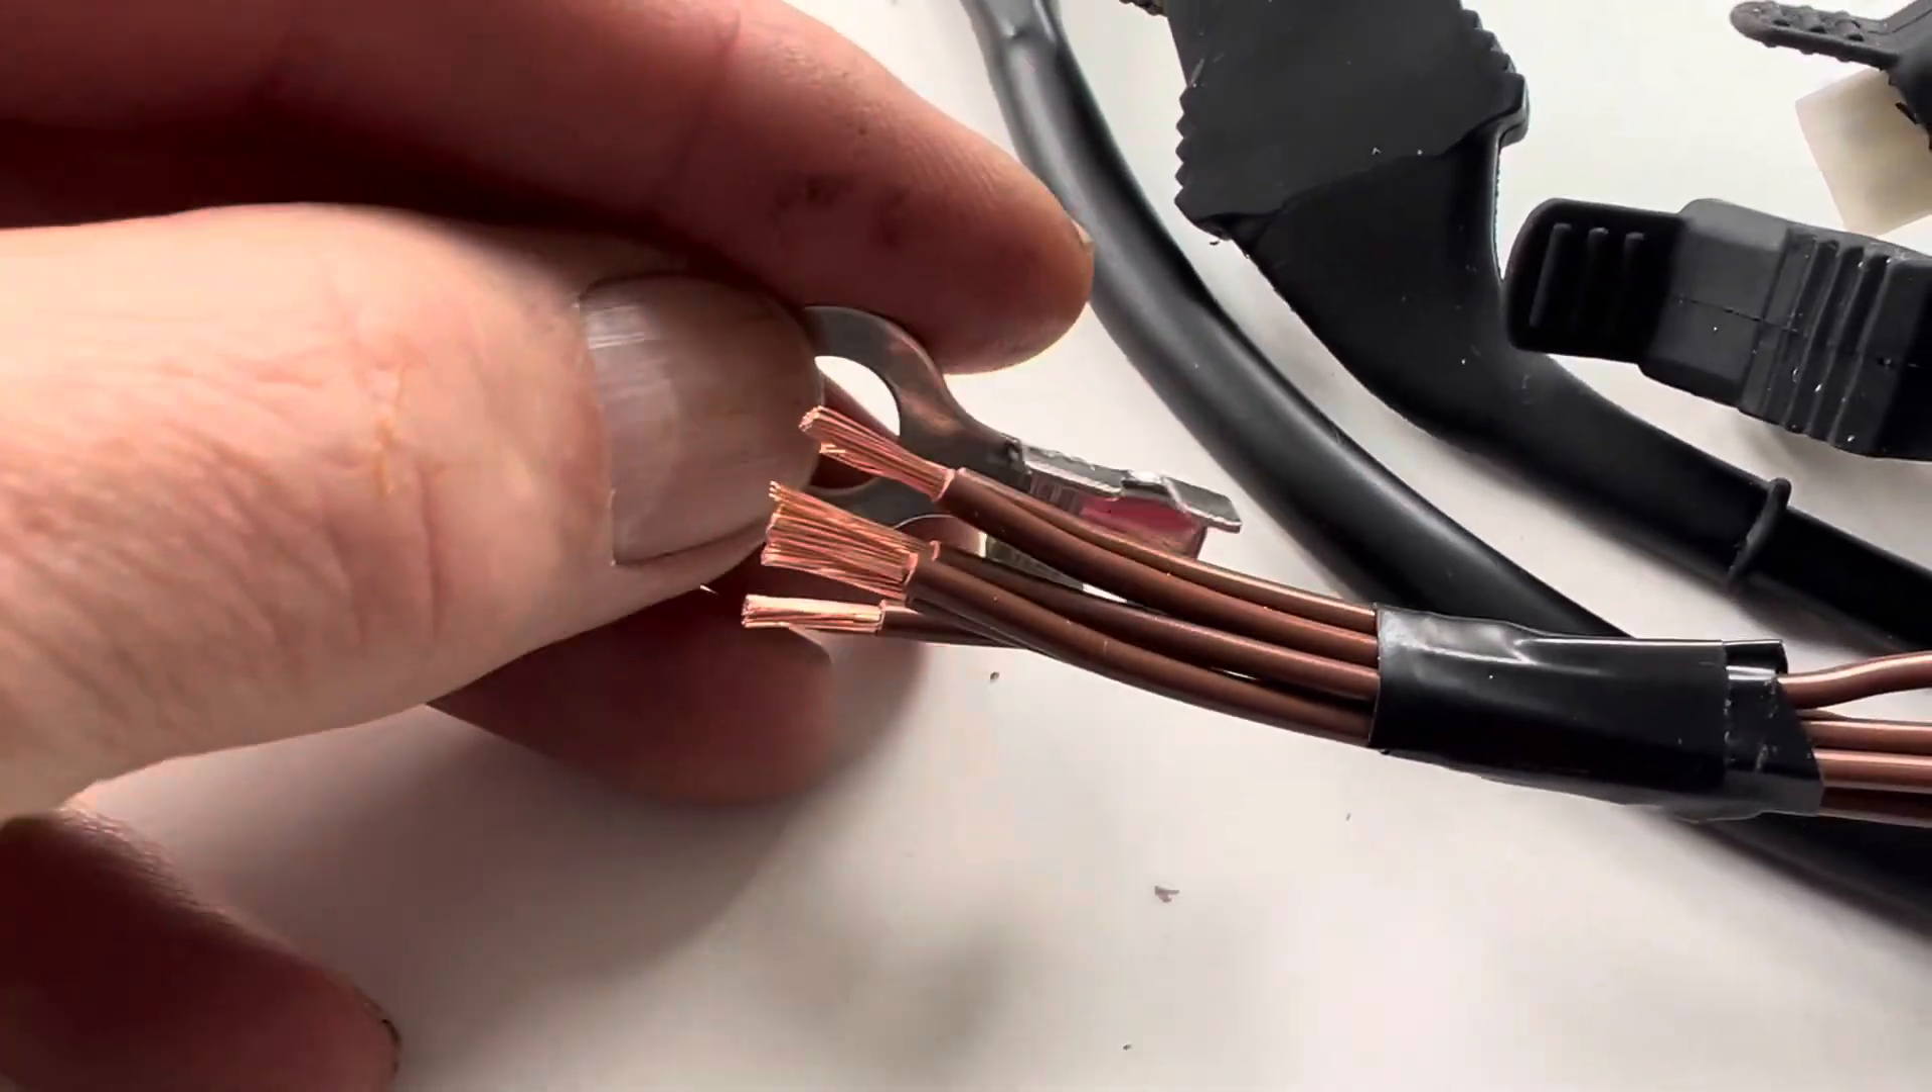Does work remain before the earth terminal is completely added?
Yes.